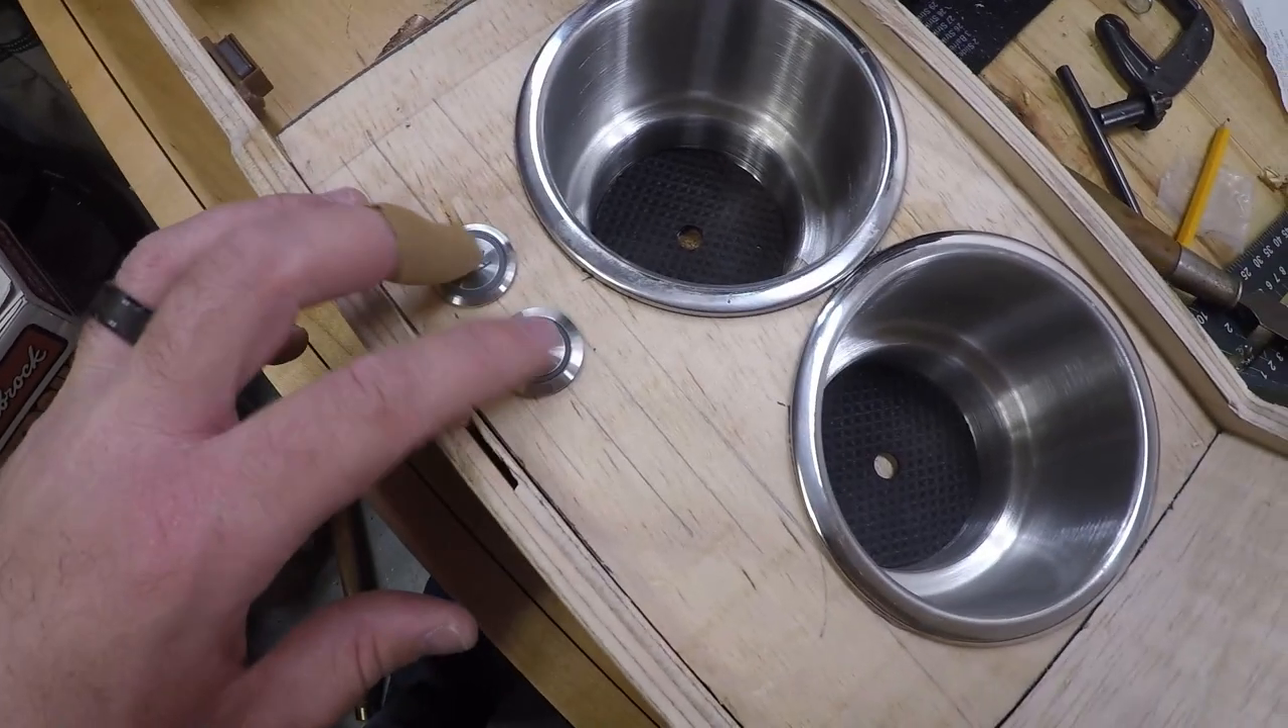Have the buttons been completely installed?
Yes.